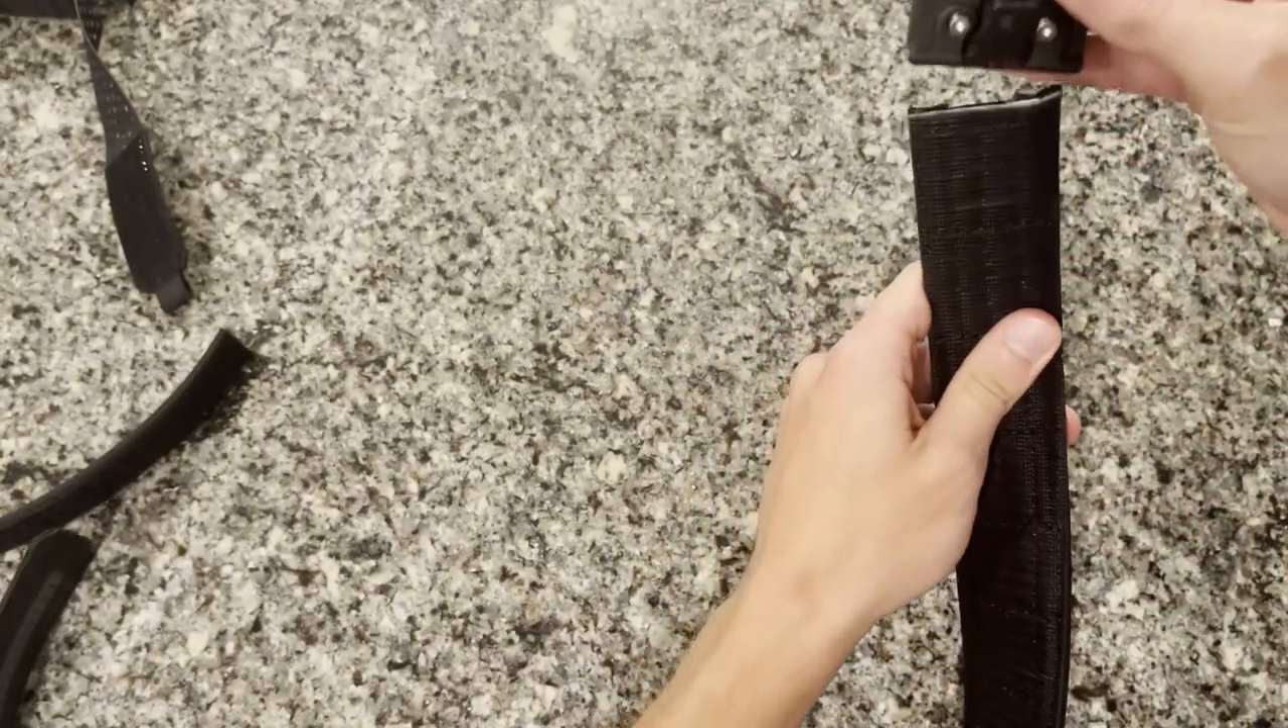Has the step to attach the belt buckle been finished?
No.